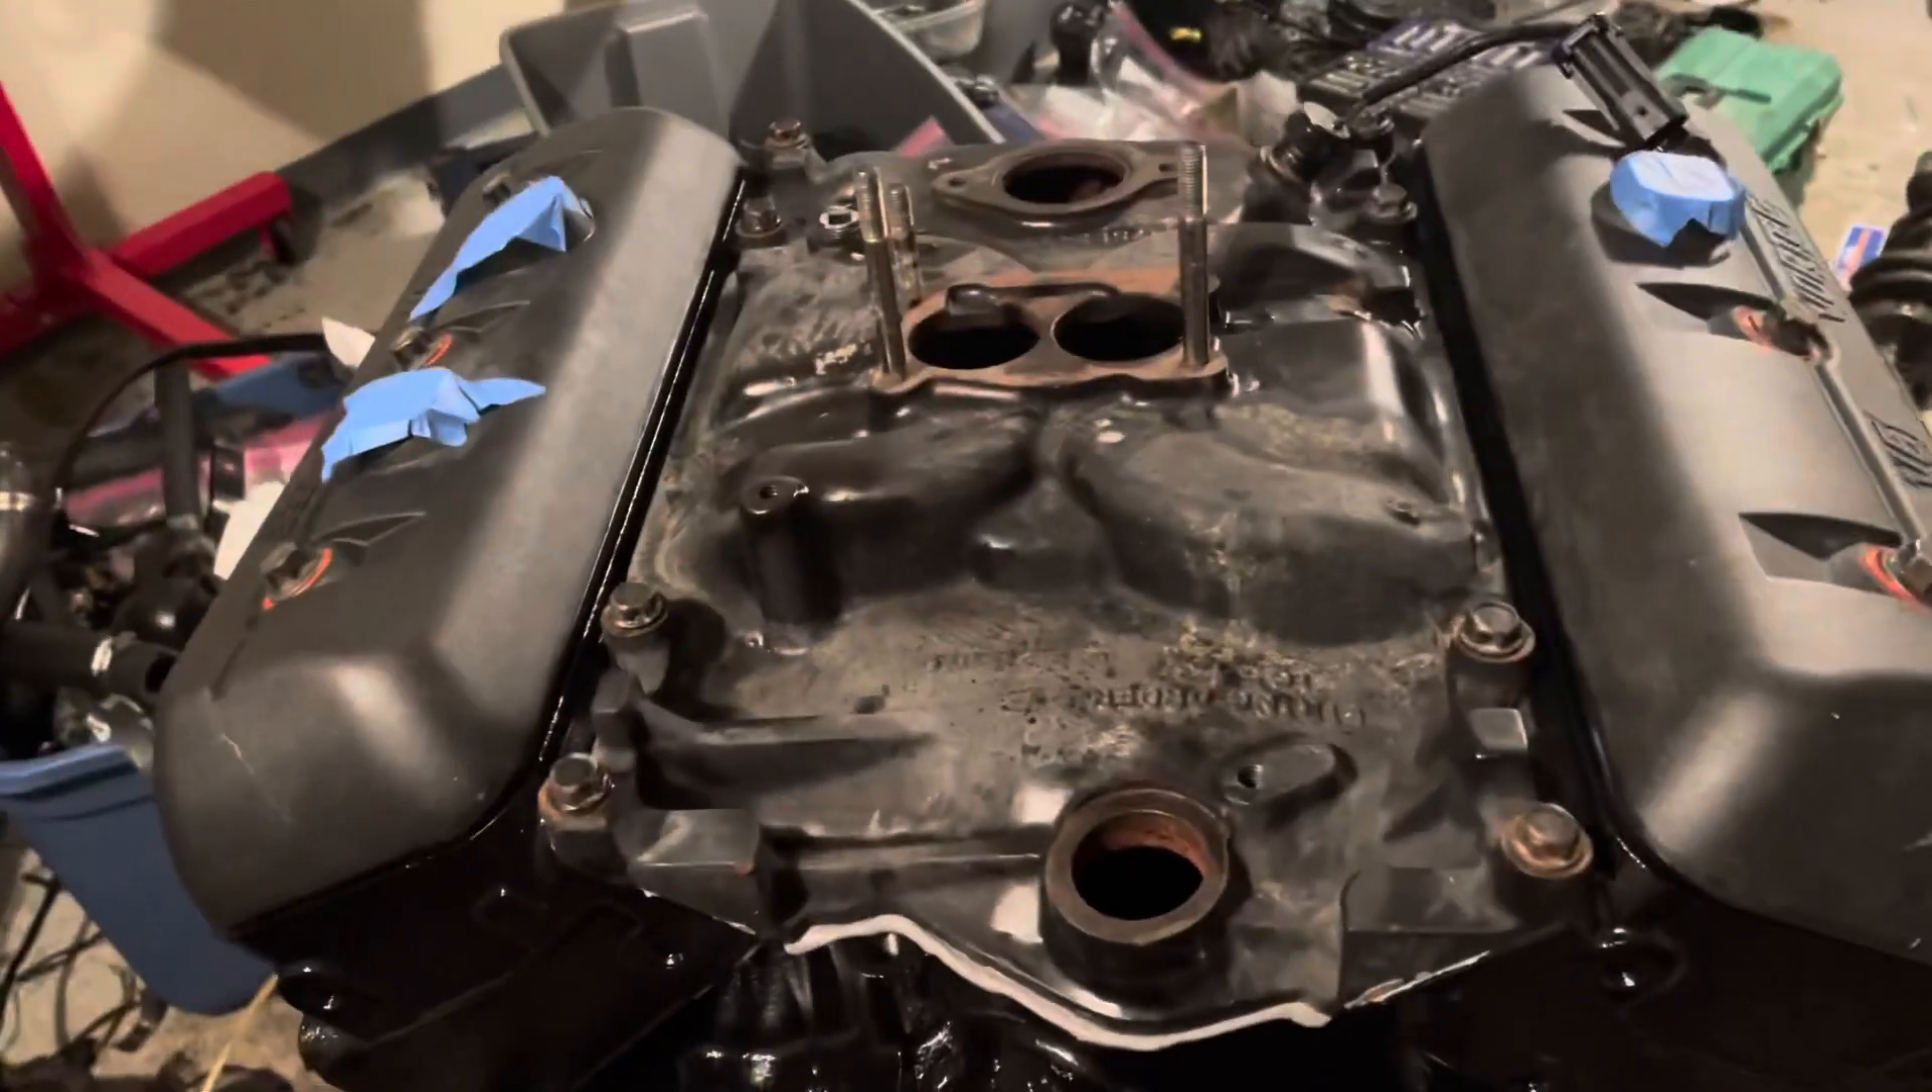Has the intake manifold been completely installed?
Yes.